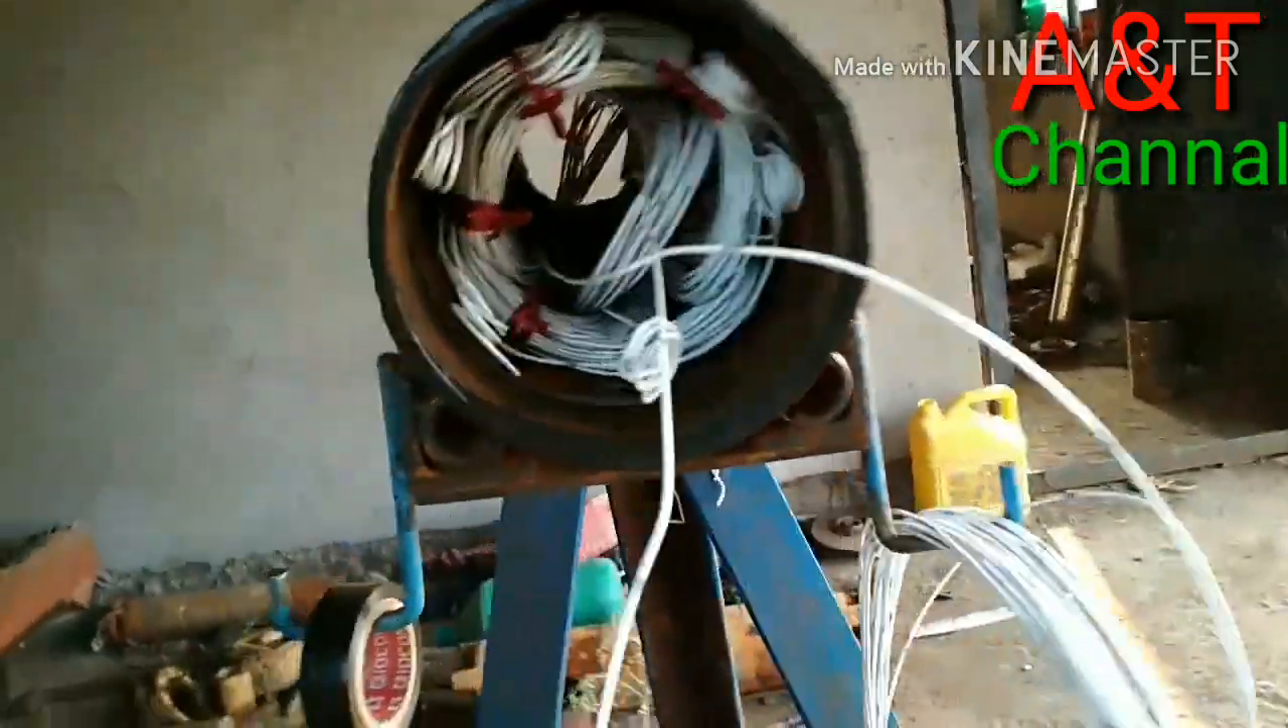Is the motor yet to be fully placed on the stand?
No.